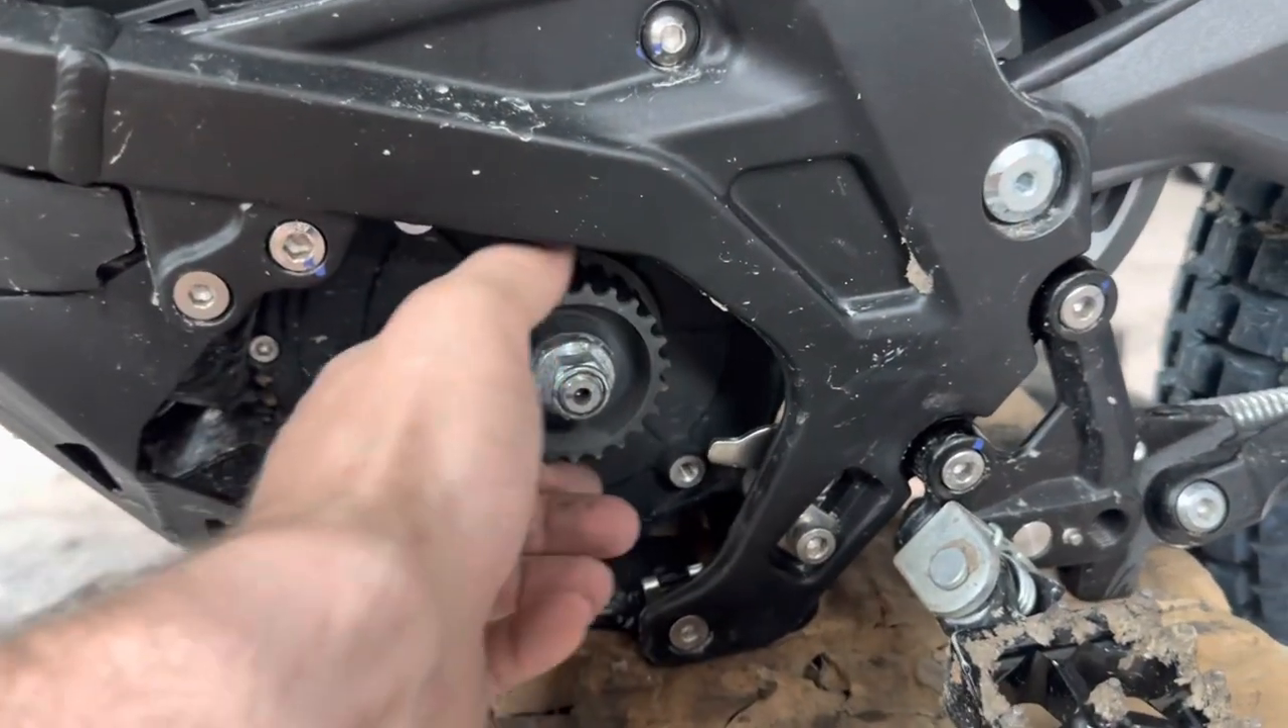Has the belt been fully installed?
No.